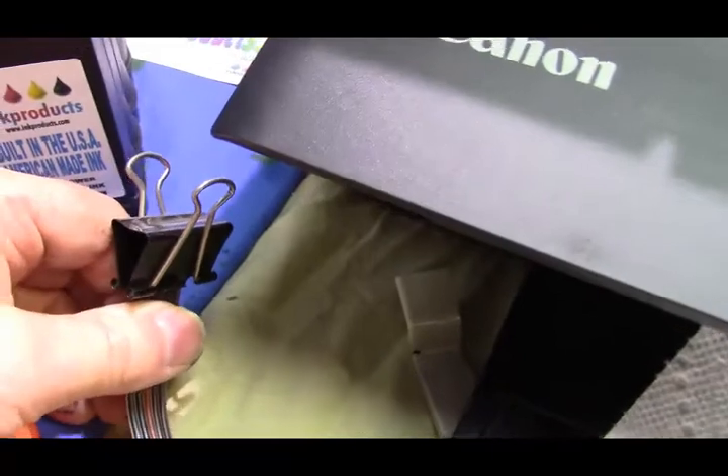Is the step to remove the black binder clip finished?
No.